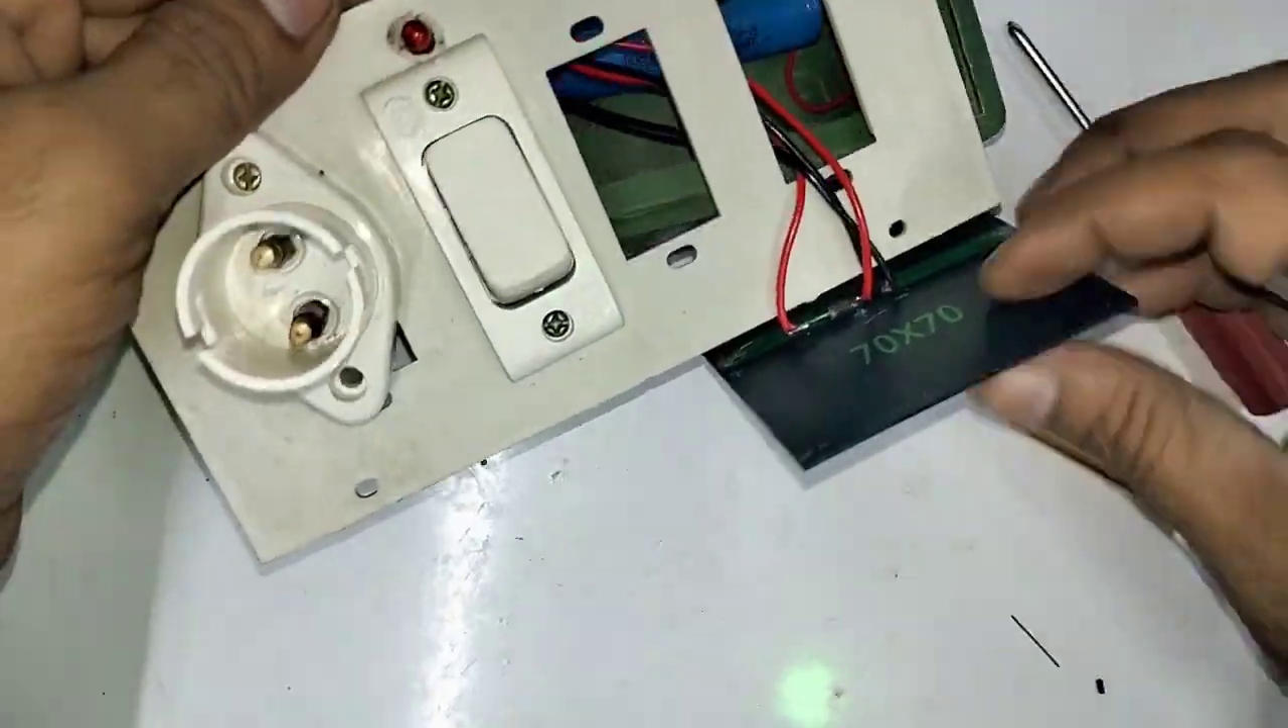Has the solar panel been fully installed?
No.